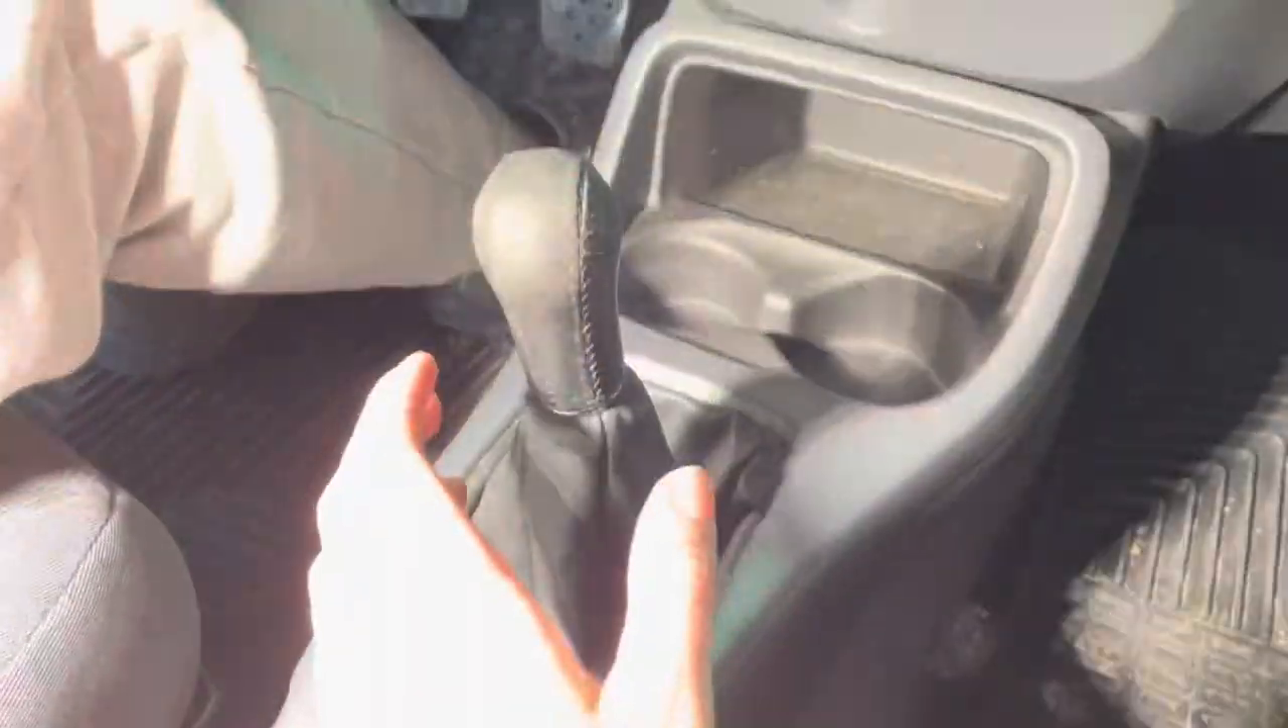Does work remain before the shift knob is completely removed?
Yes.